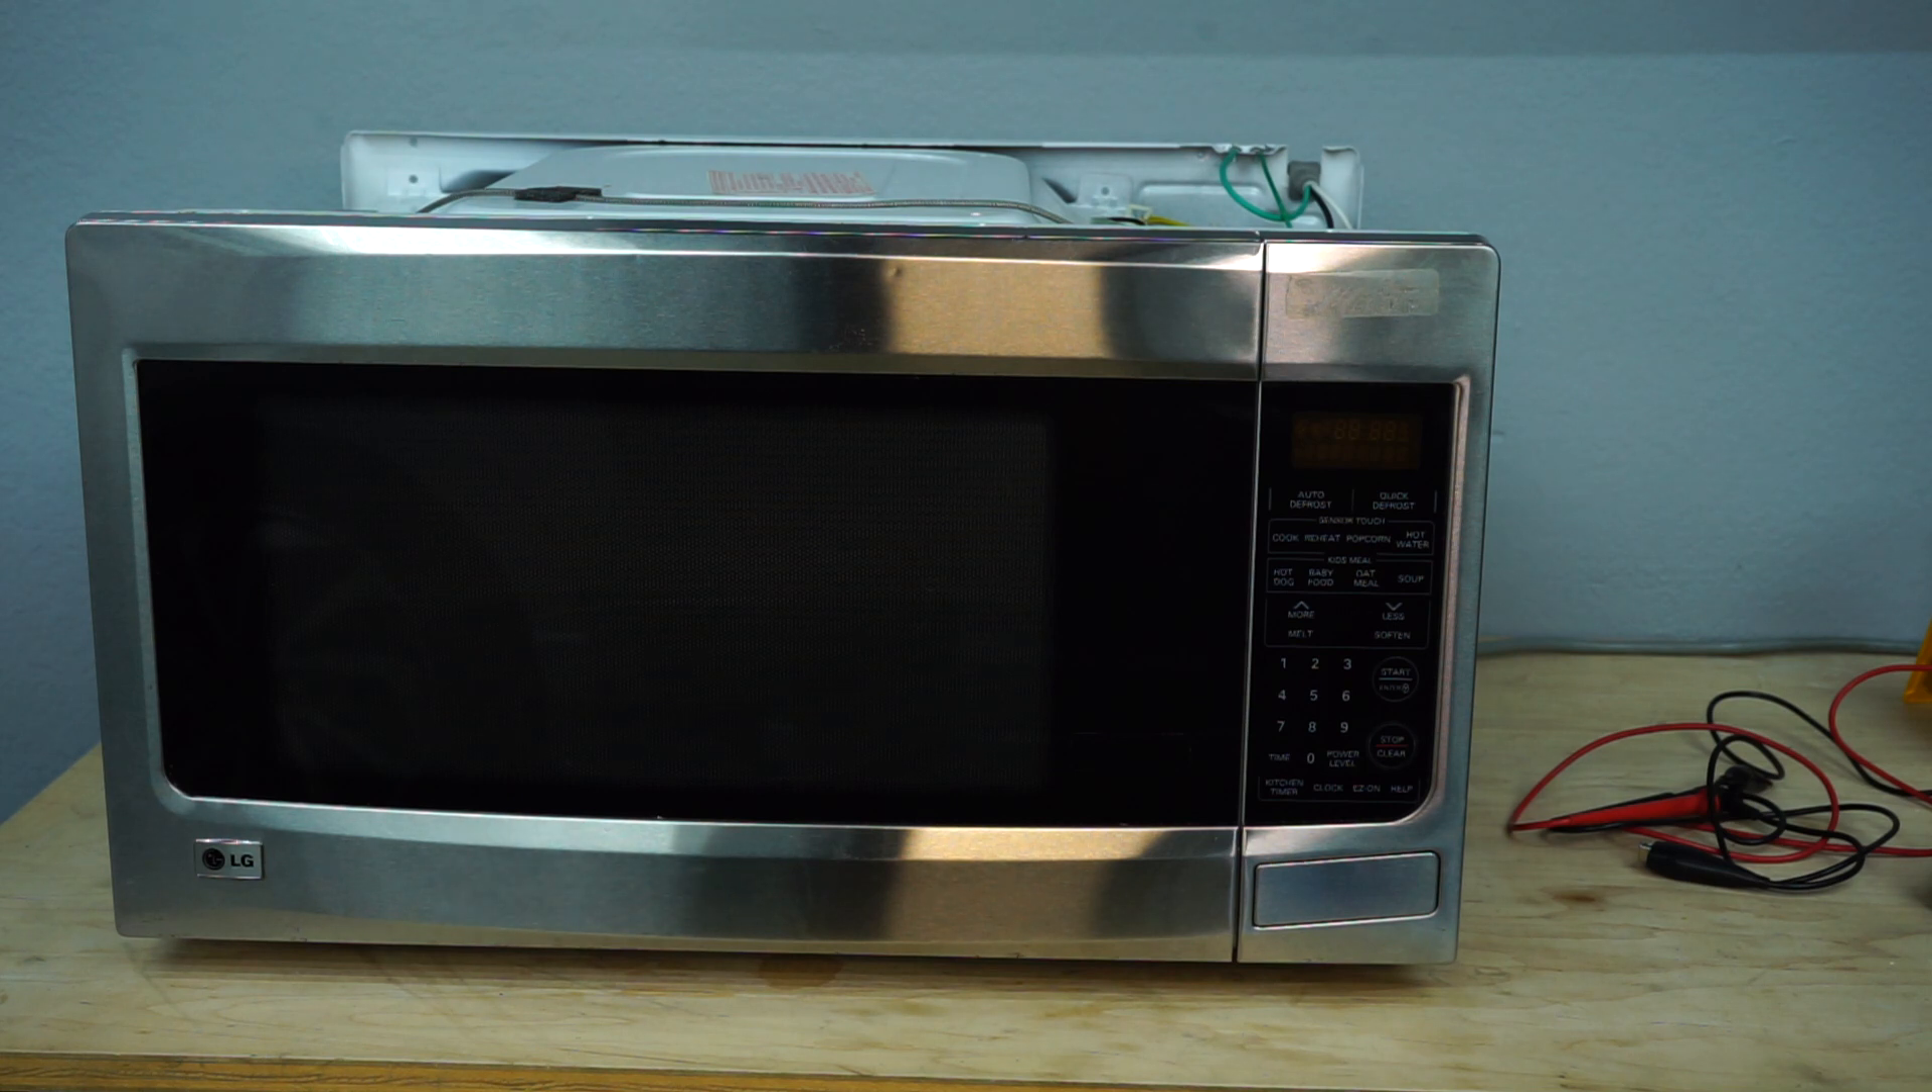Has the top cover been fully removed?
Yes.